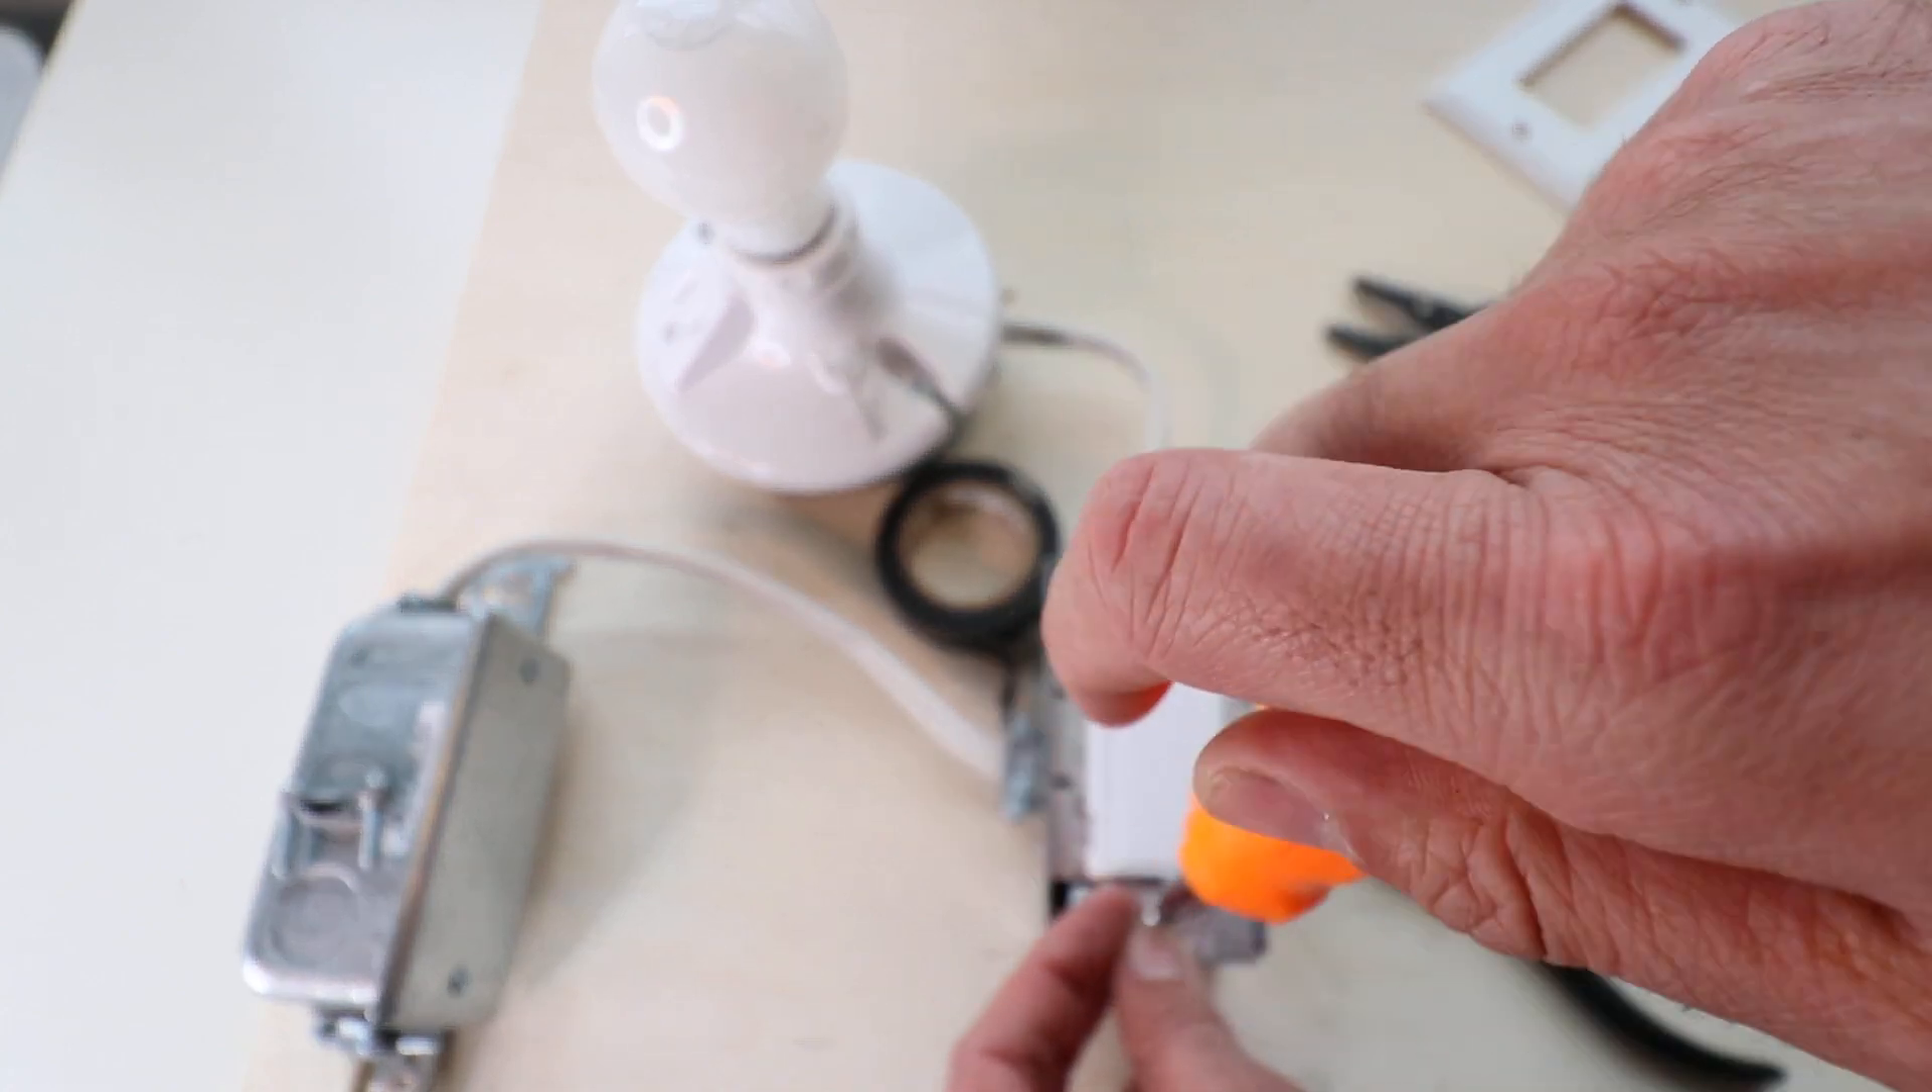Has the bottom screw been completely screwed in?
No.